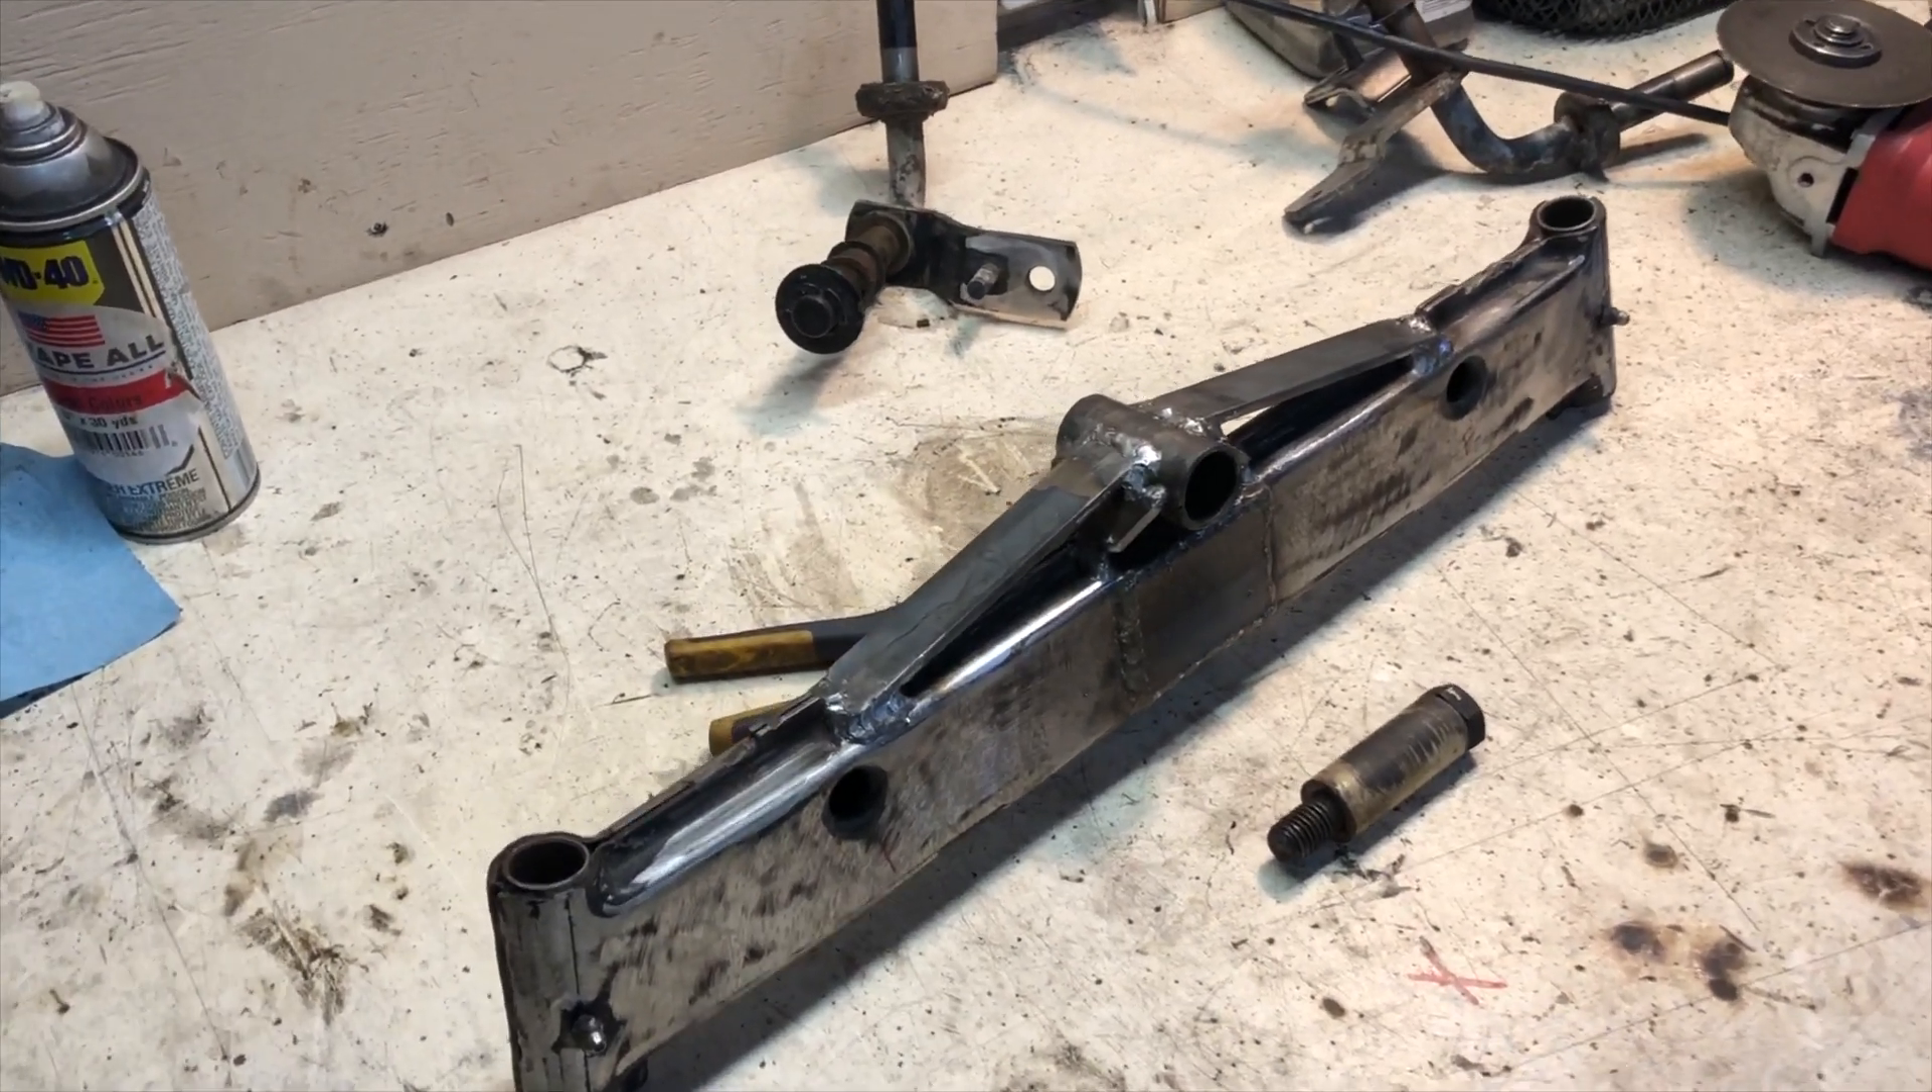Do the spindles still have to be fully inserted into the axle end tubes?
Yes.